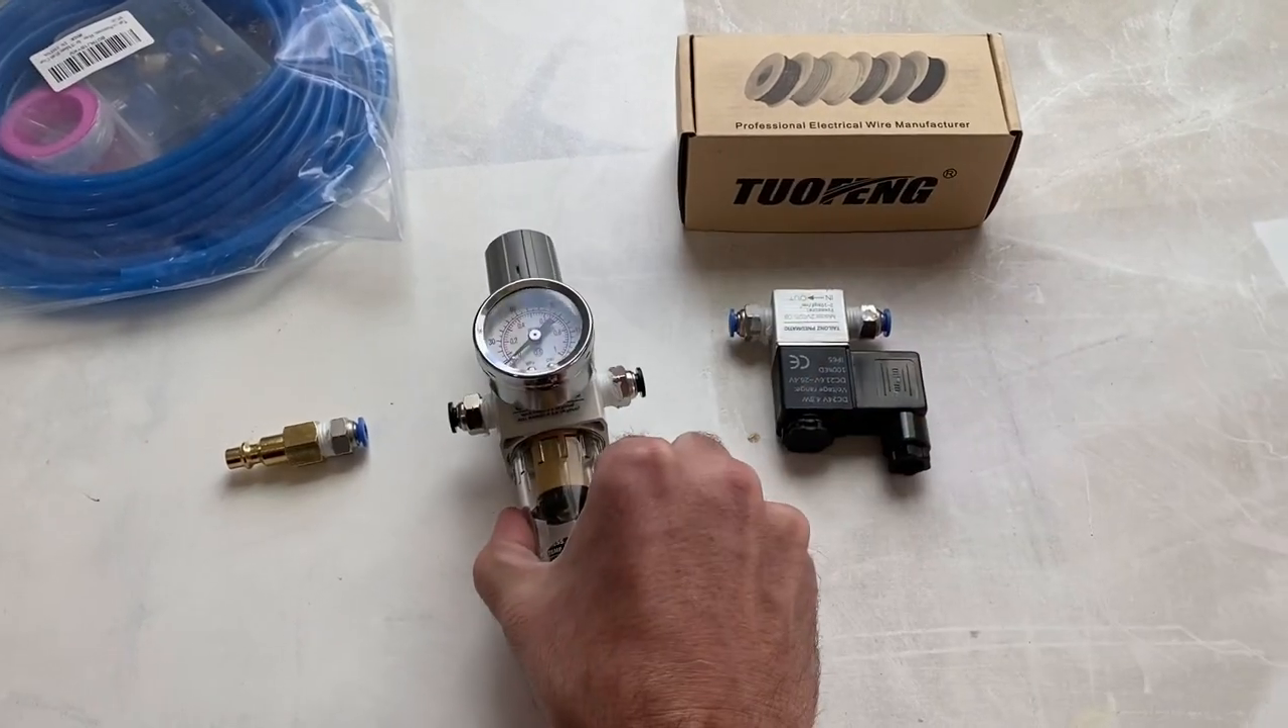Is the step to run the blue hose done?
No.